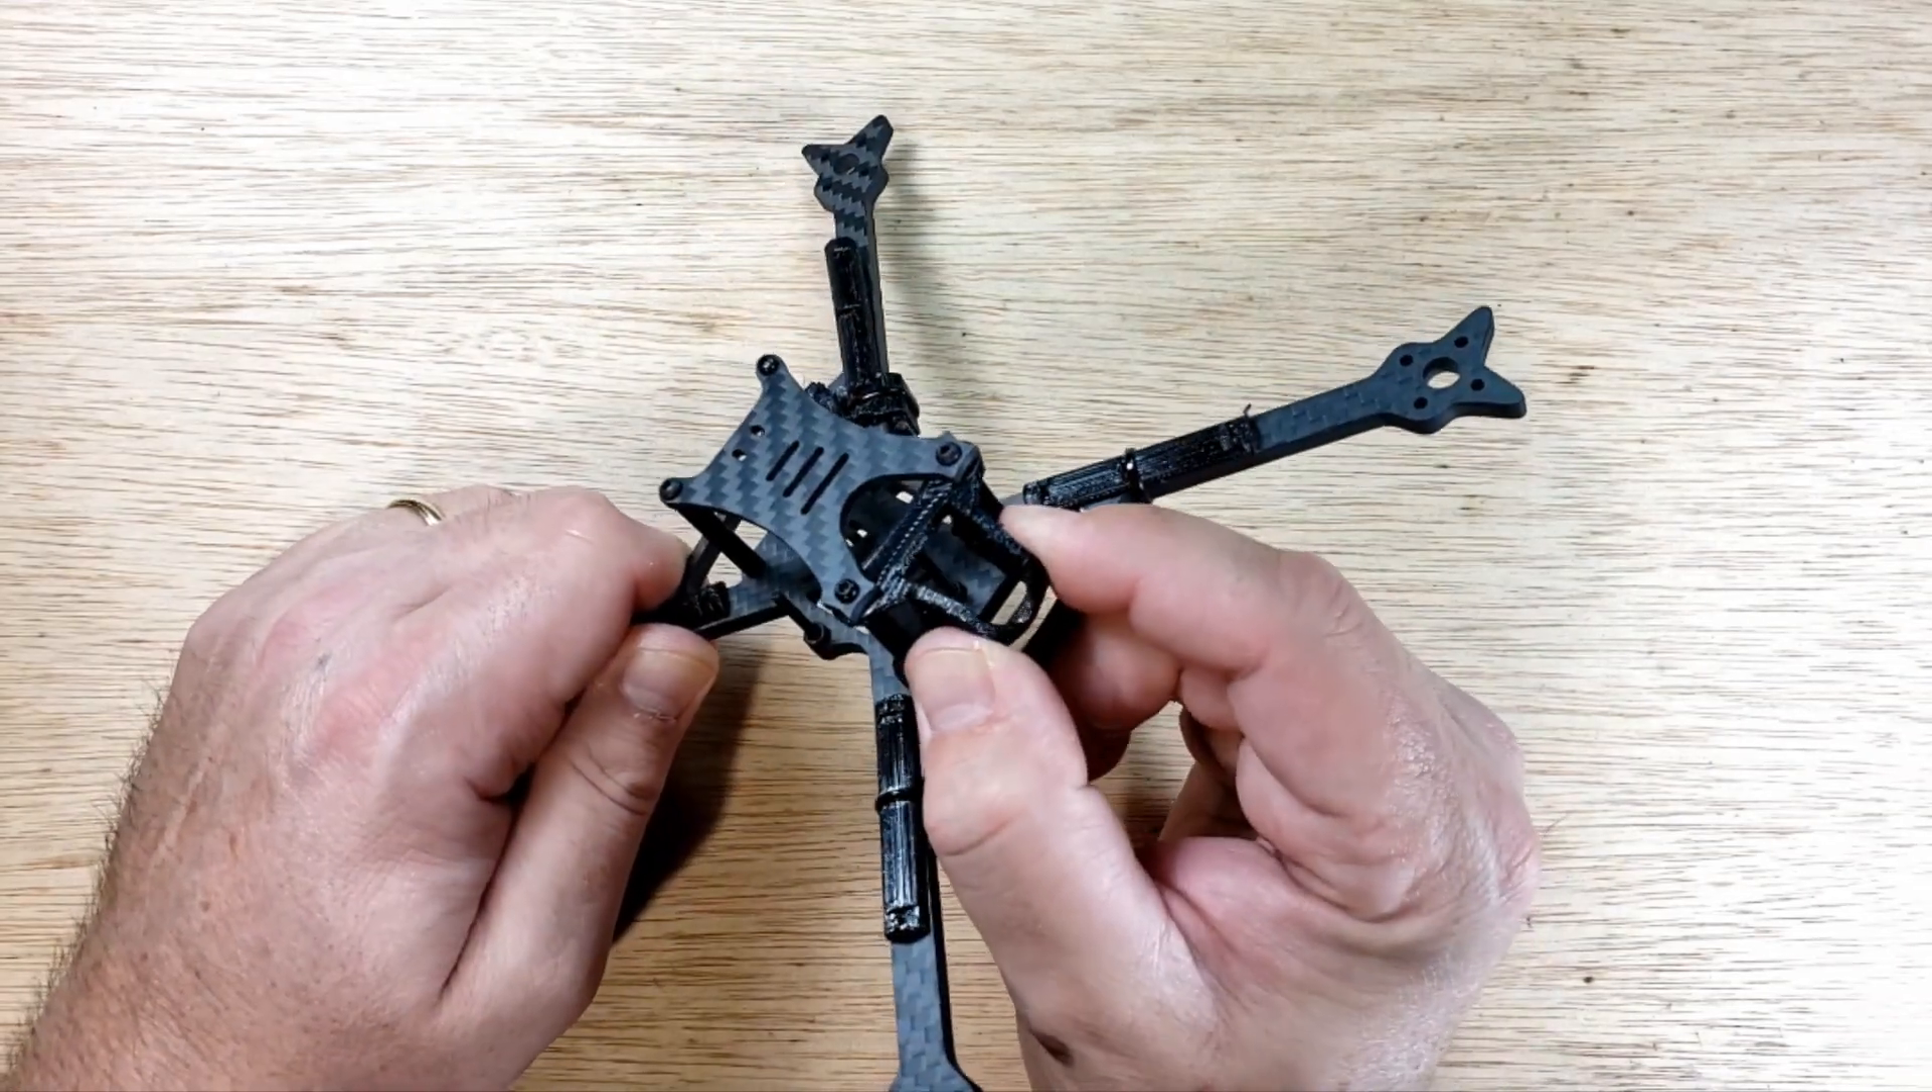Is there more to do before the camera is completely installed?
Yes.